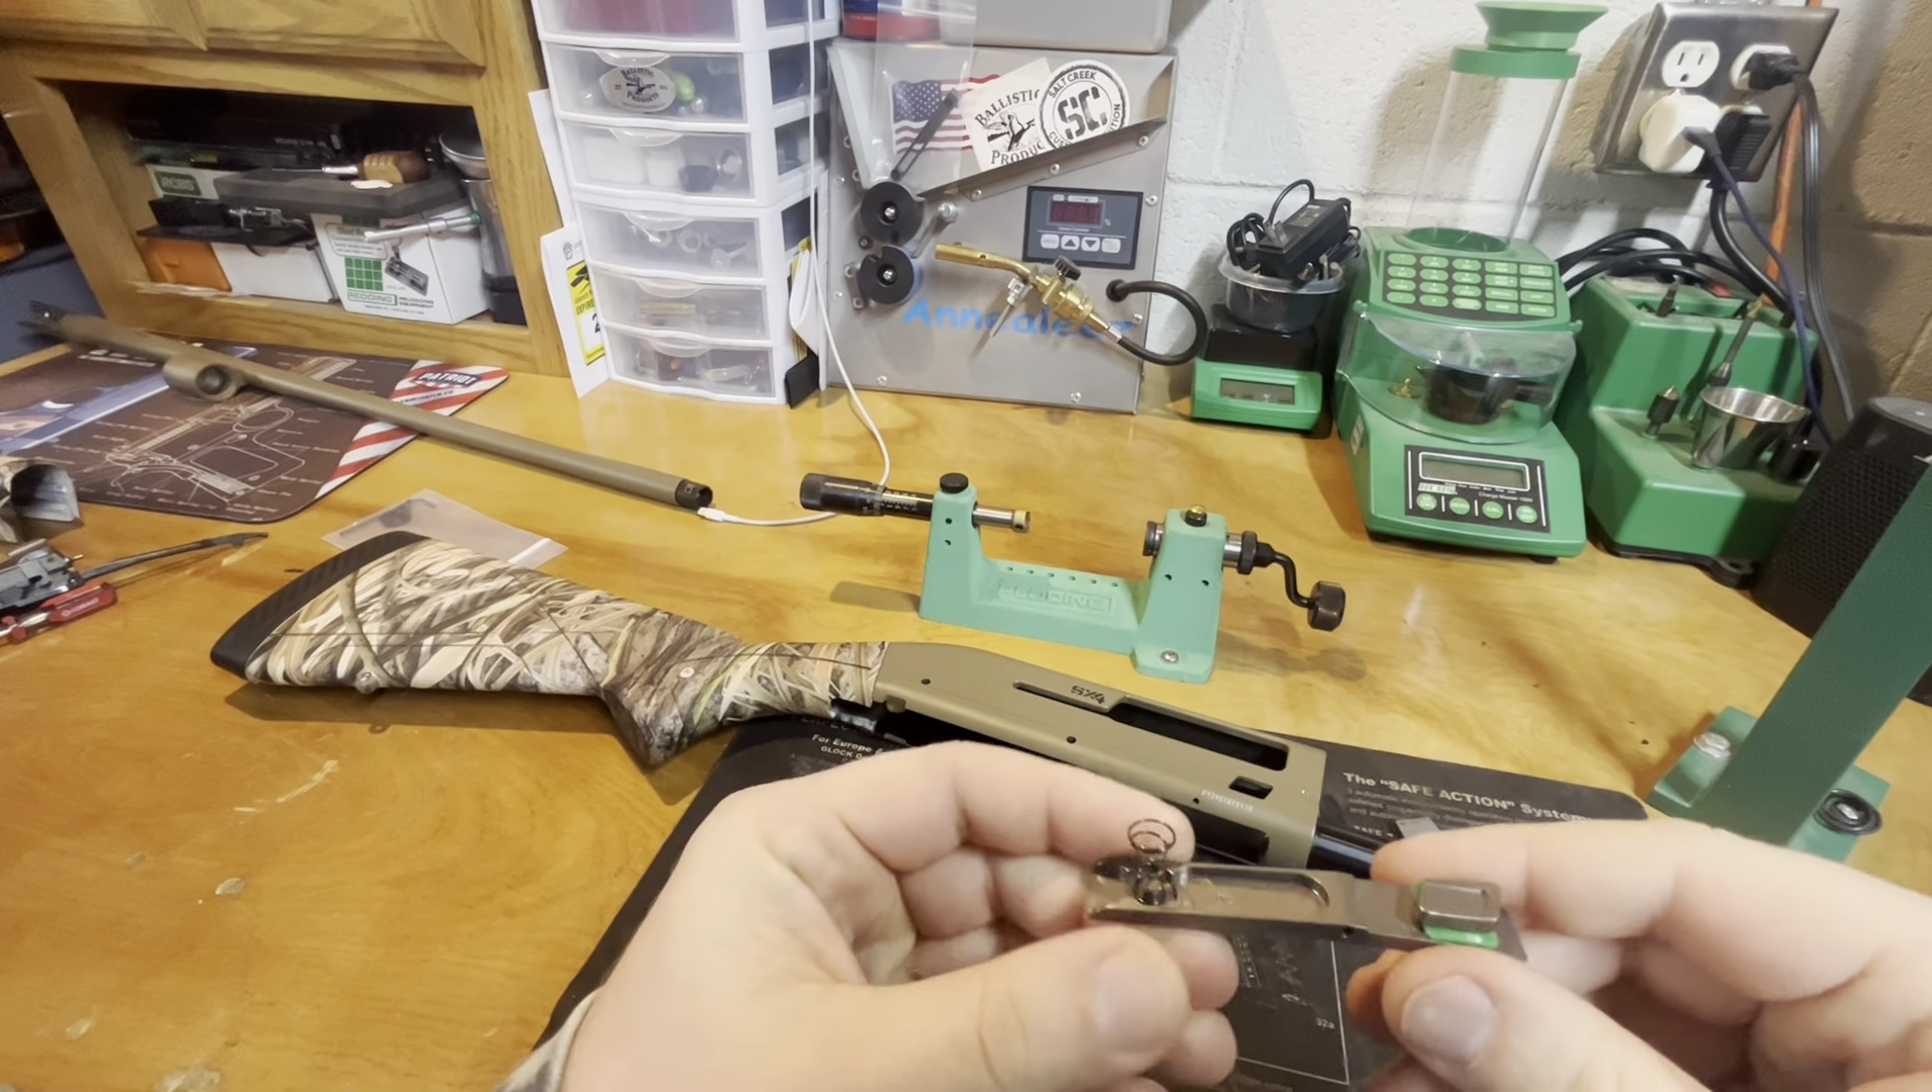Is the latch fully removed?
Yes.